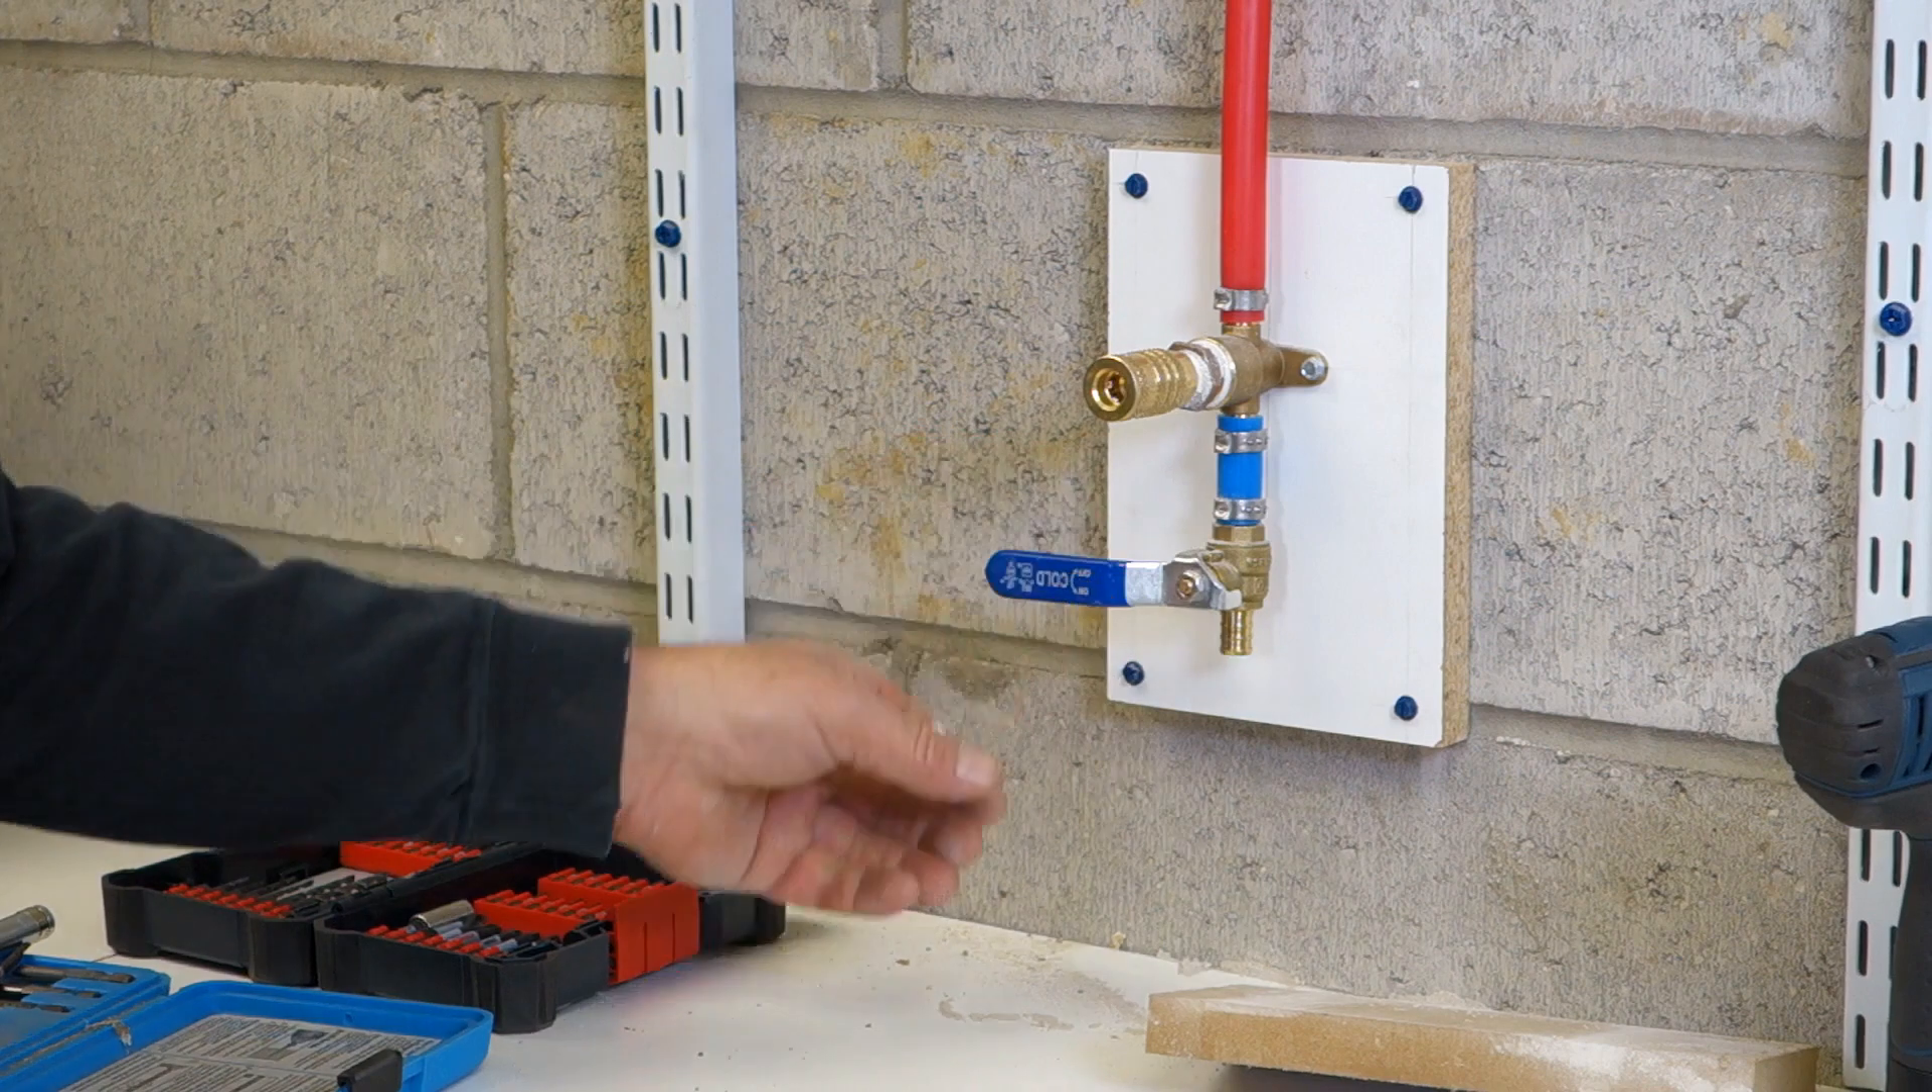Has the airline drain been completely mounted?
Yes.